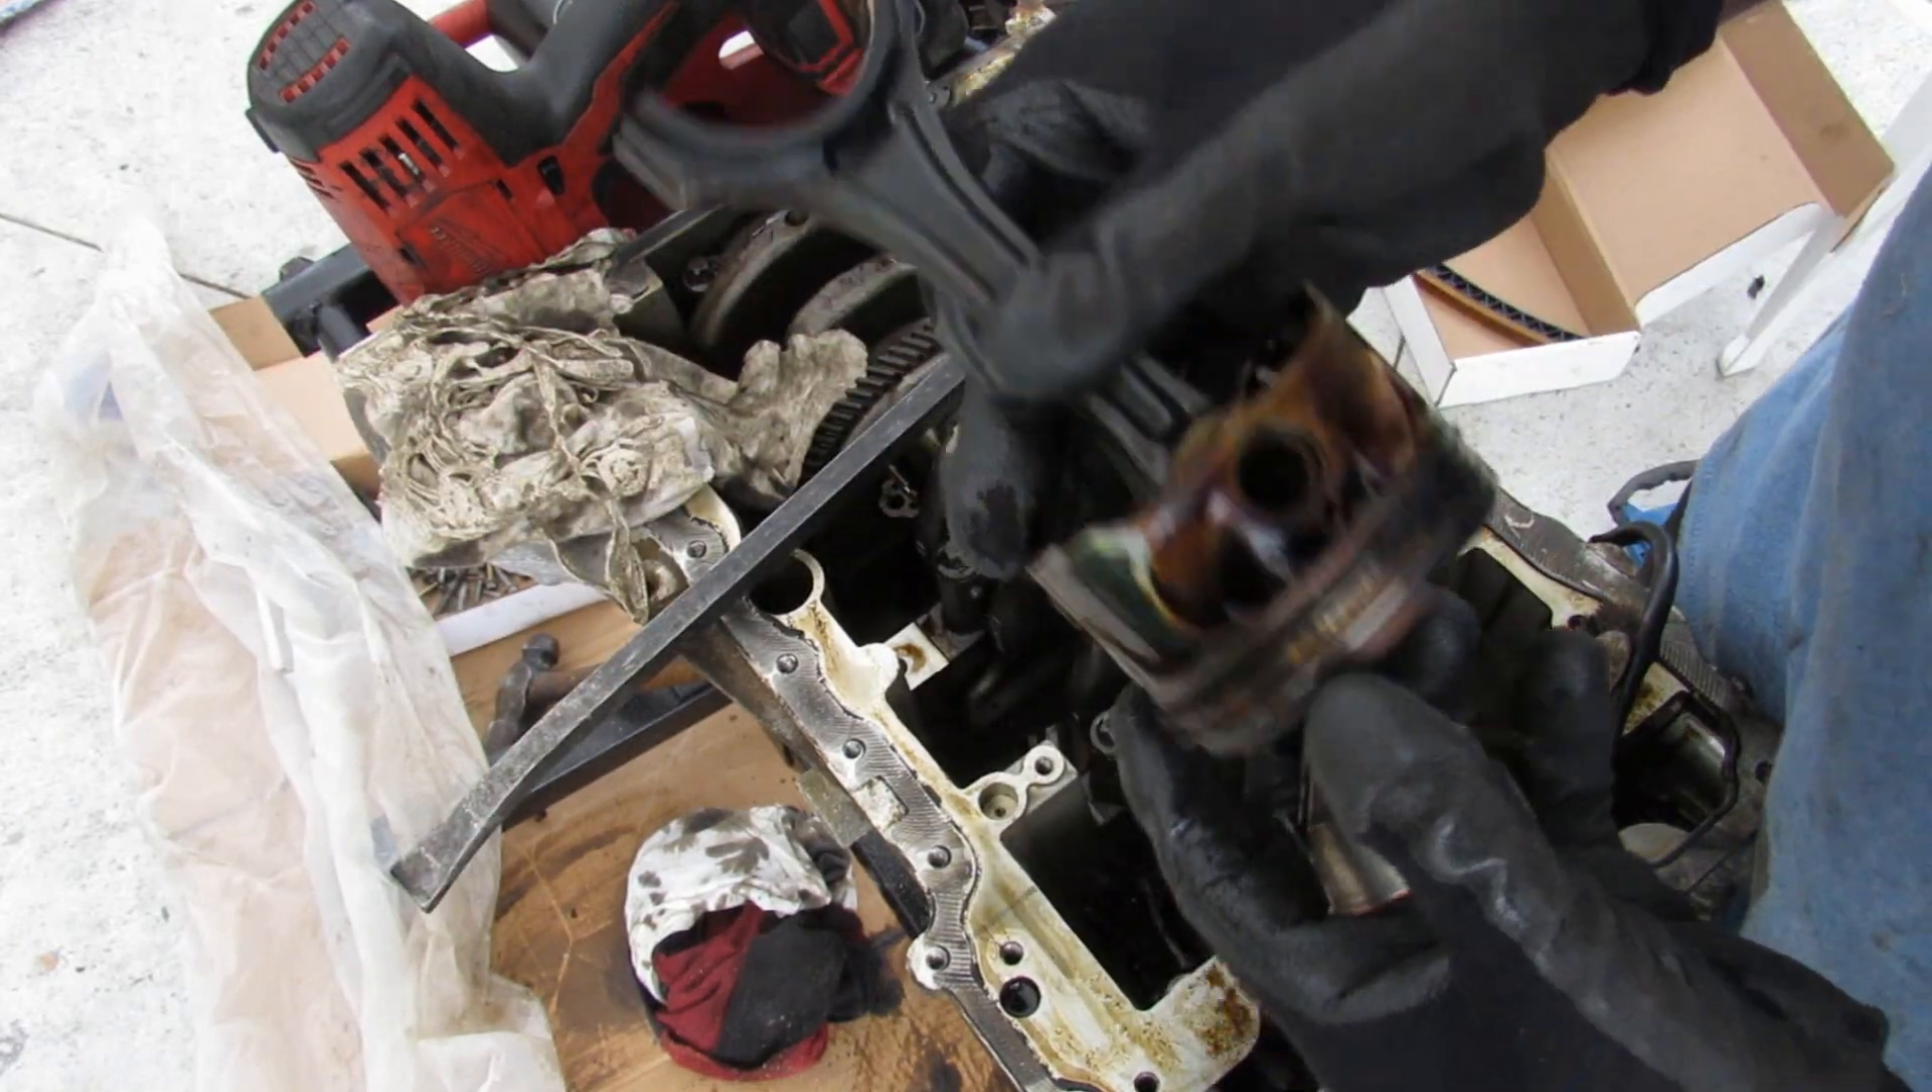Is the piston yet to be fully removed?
No.